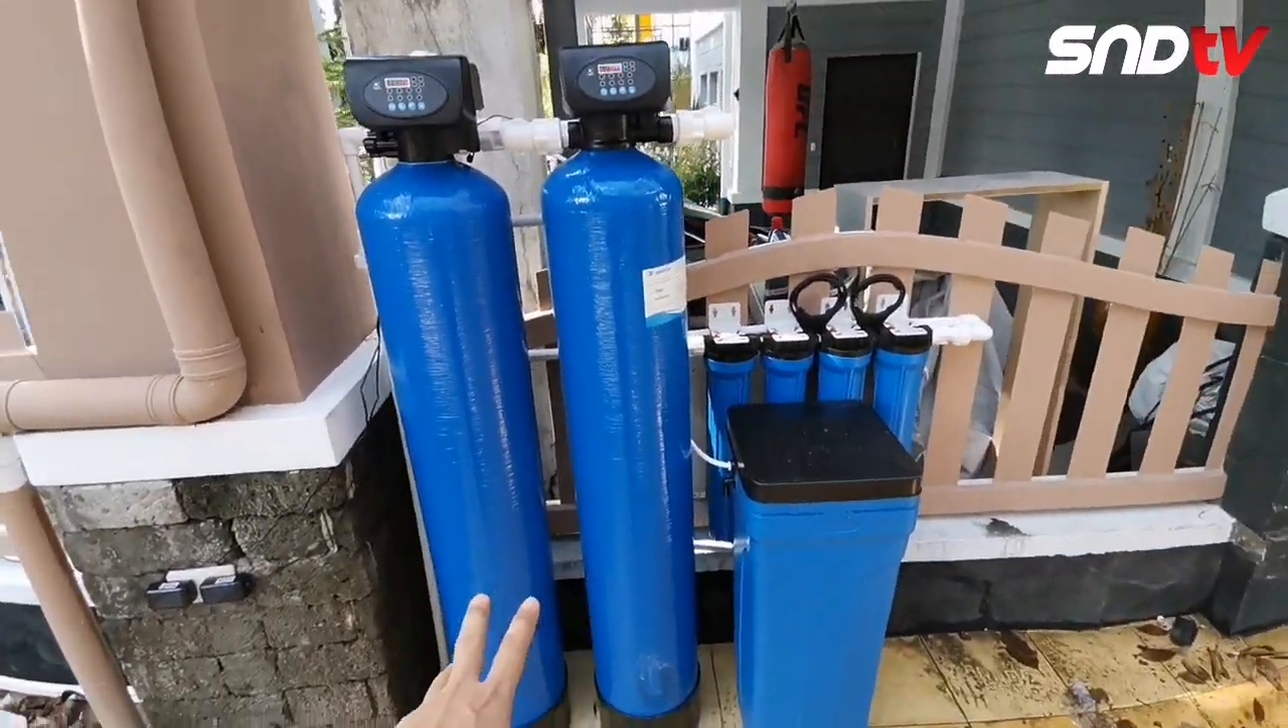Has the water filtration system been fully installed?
Yes.